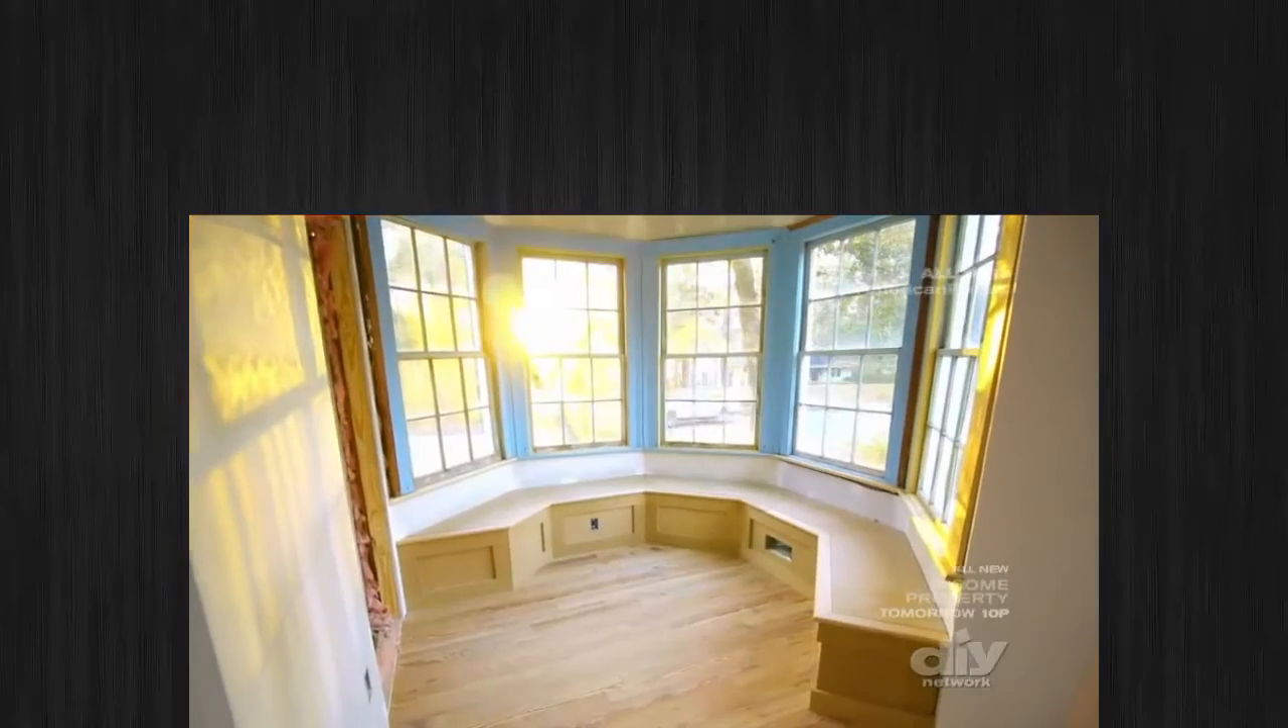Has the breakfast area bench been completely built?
Yes.